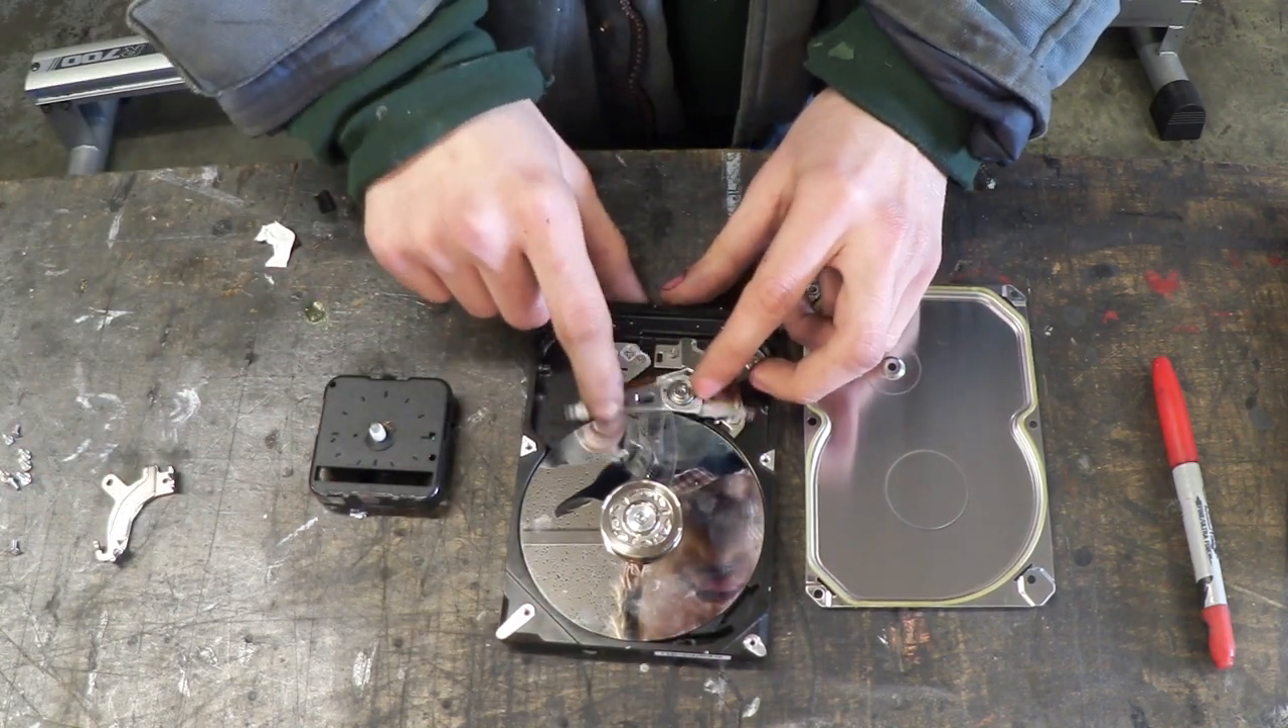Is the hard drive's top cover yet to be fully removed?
No.